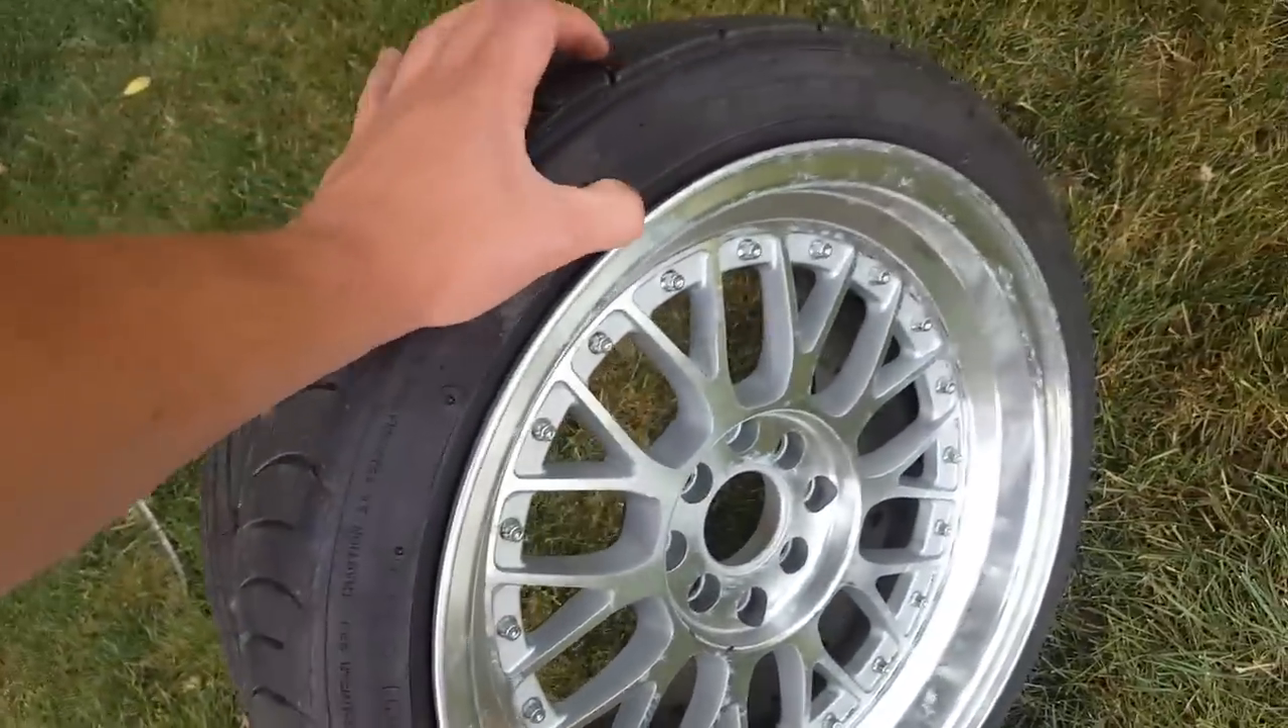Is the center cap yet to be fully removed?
No.